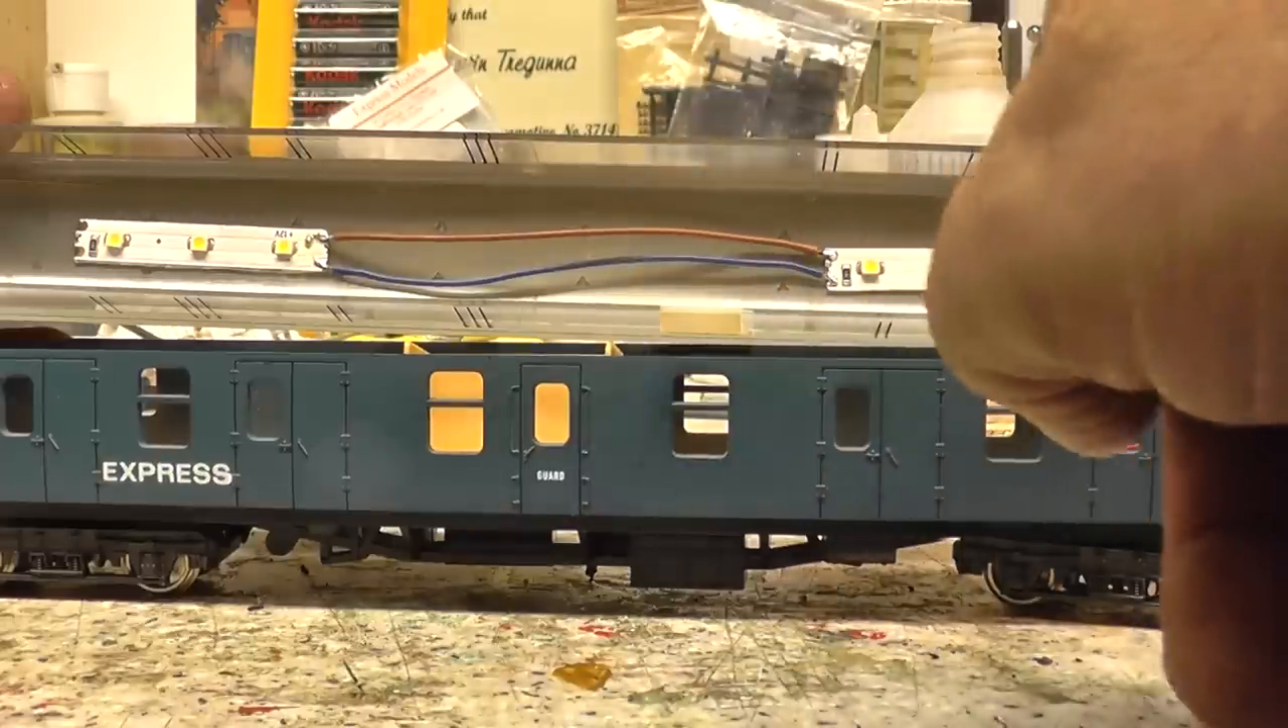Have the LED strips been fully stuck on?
Yes.